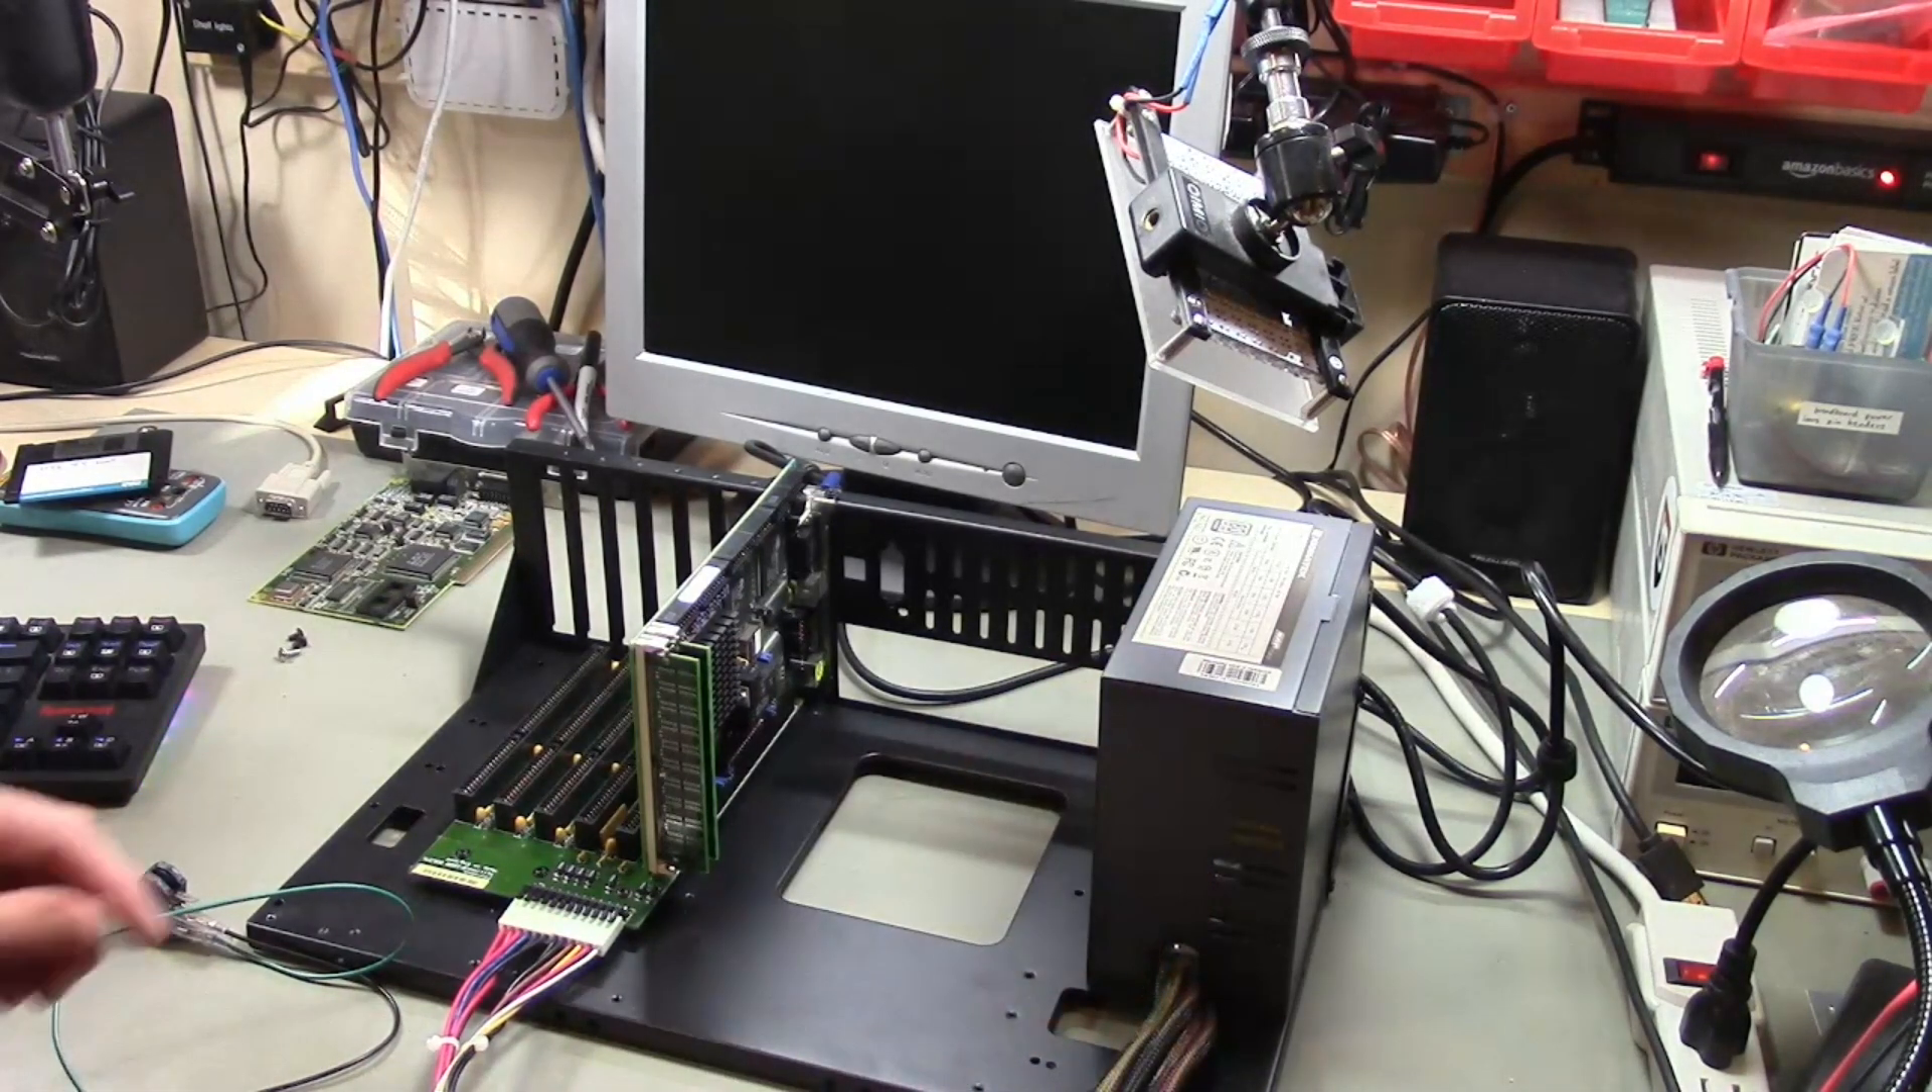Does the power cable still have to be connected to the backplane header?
No.